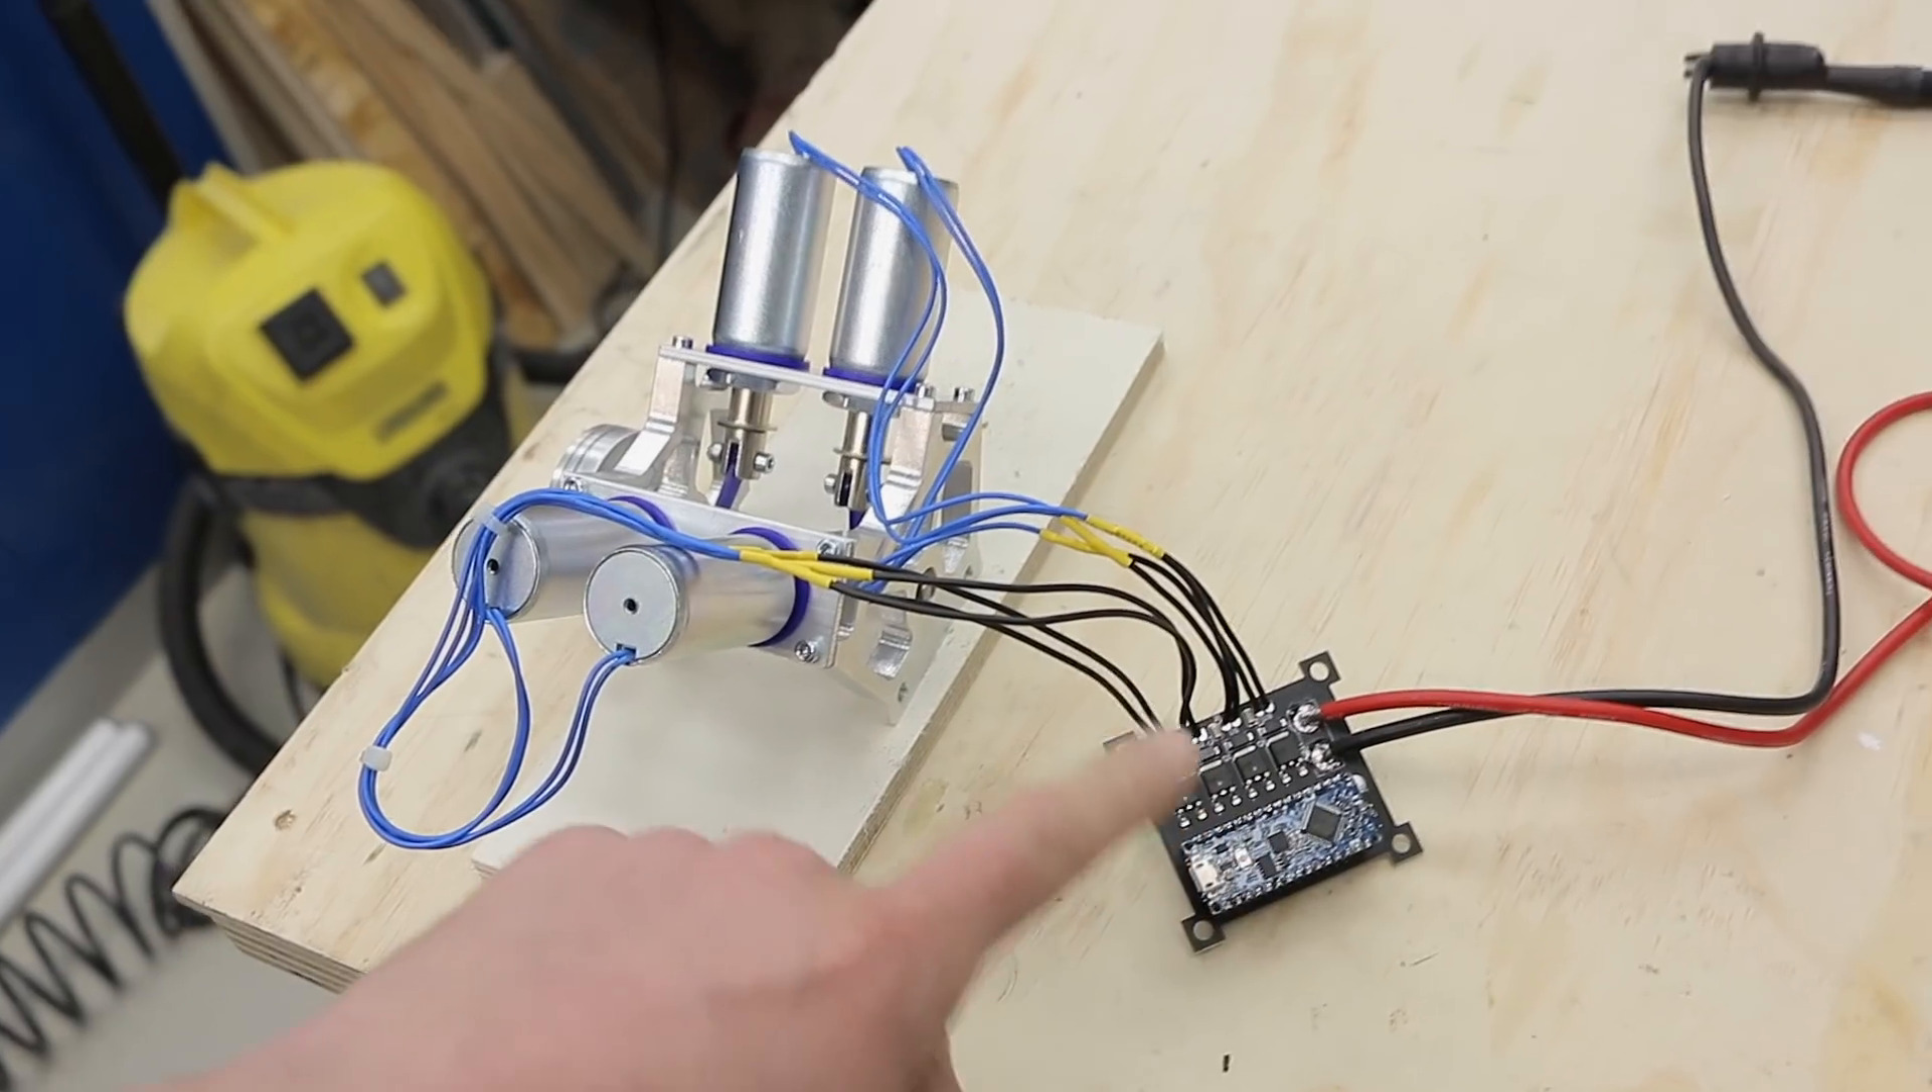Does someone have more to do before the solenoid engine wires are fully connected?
No.